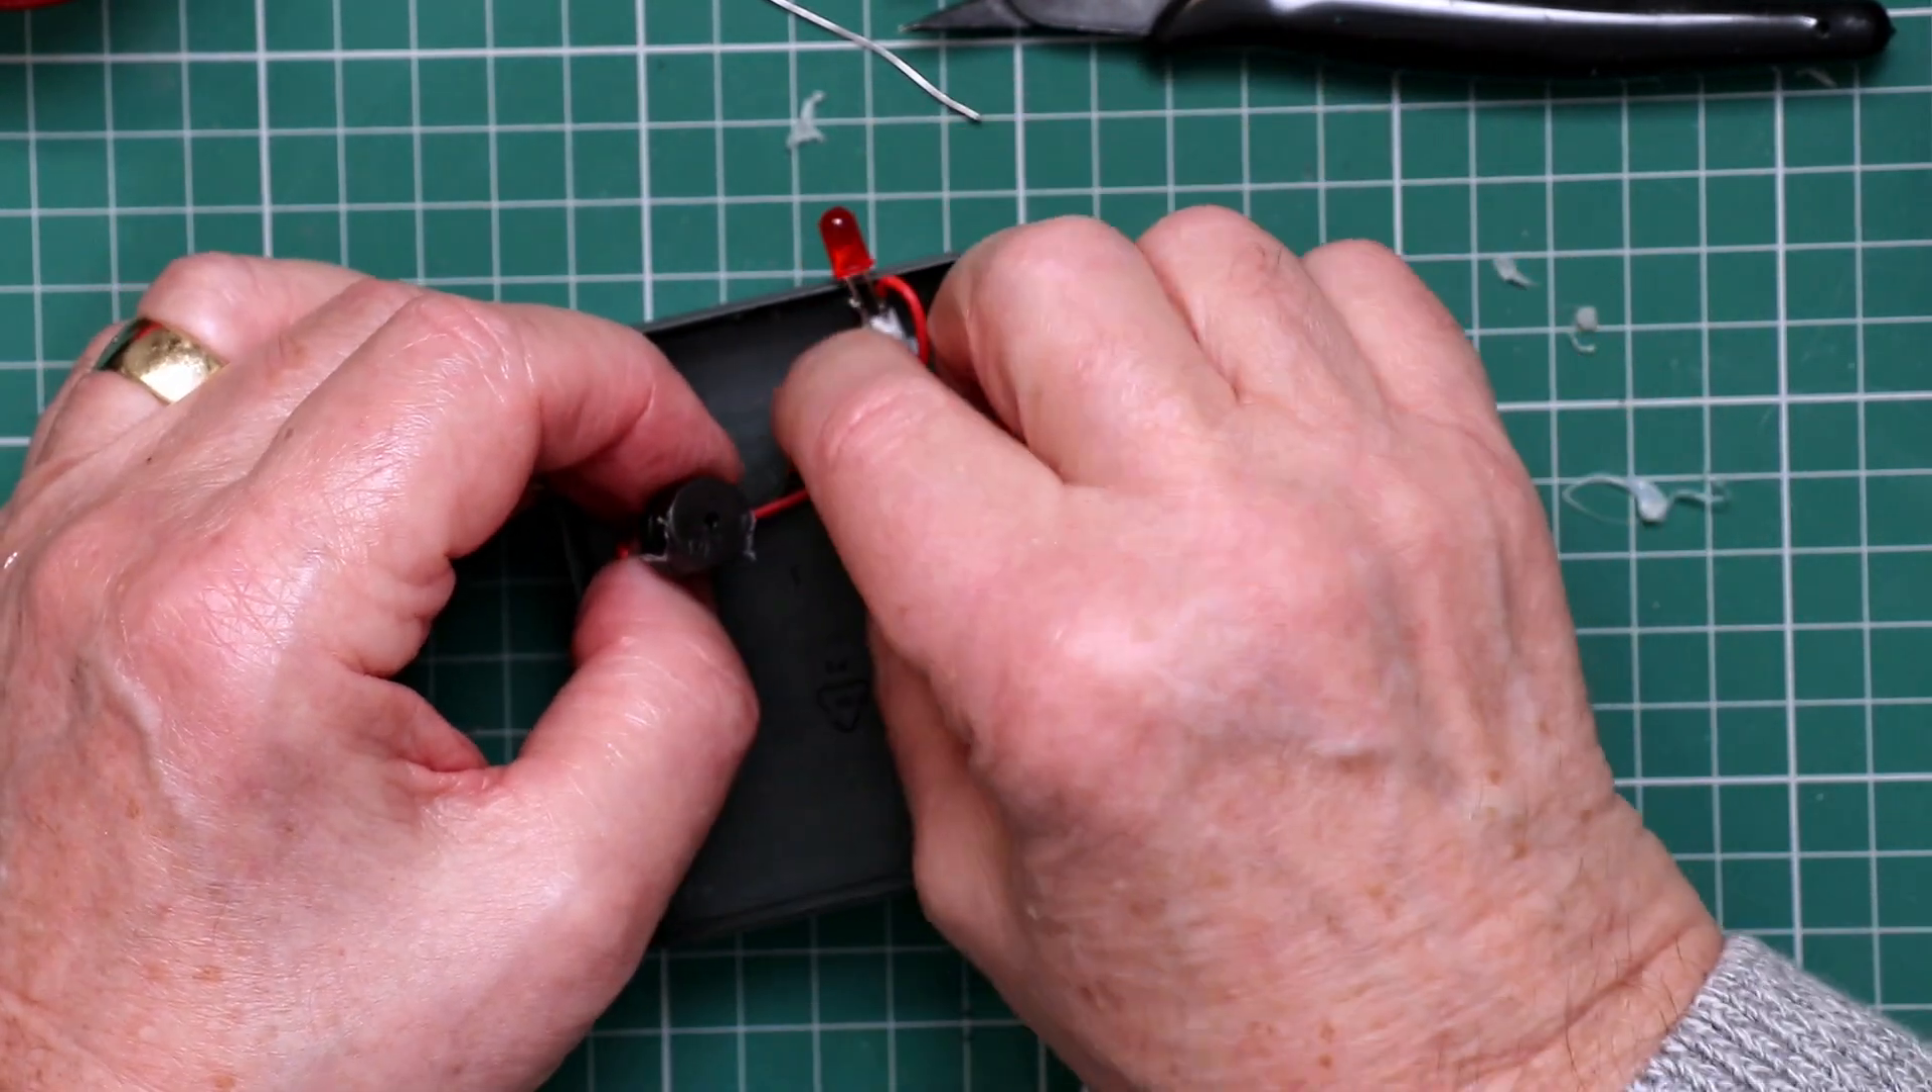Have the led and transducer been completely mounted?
No.